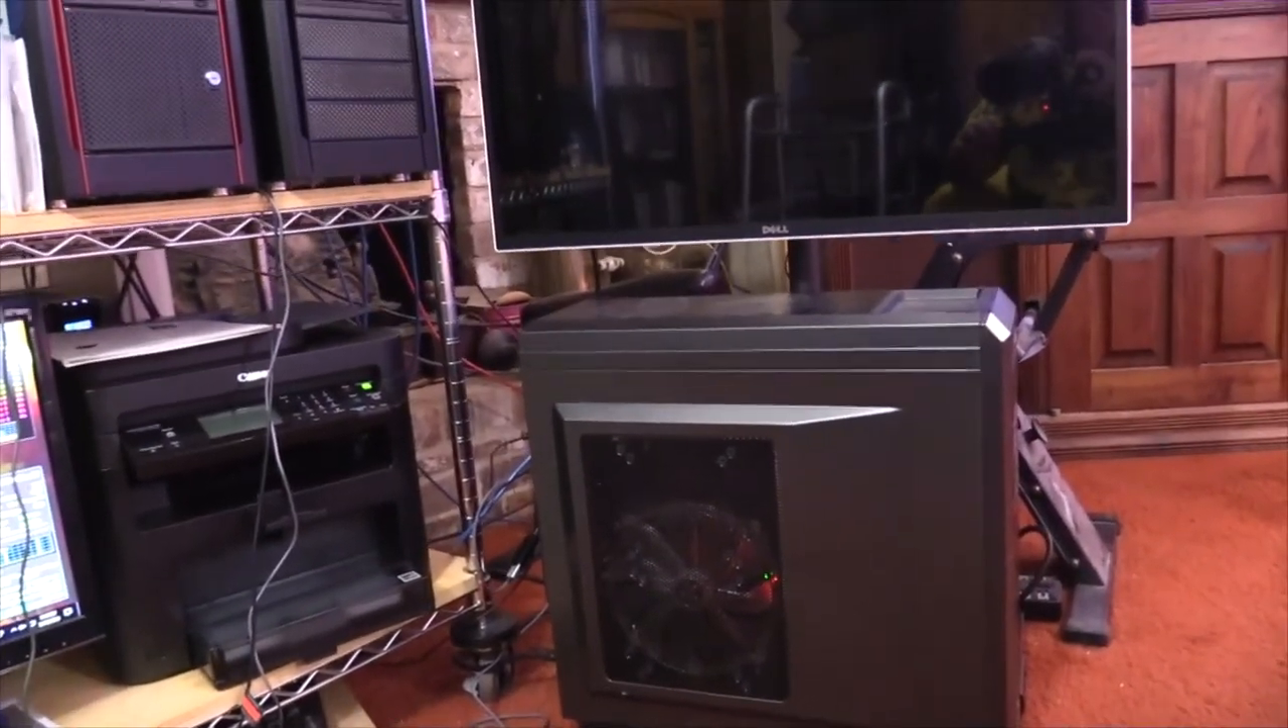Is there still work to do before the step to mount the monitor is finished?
No.